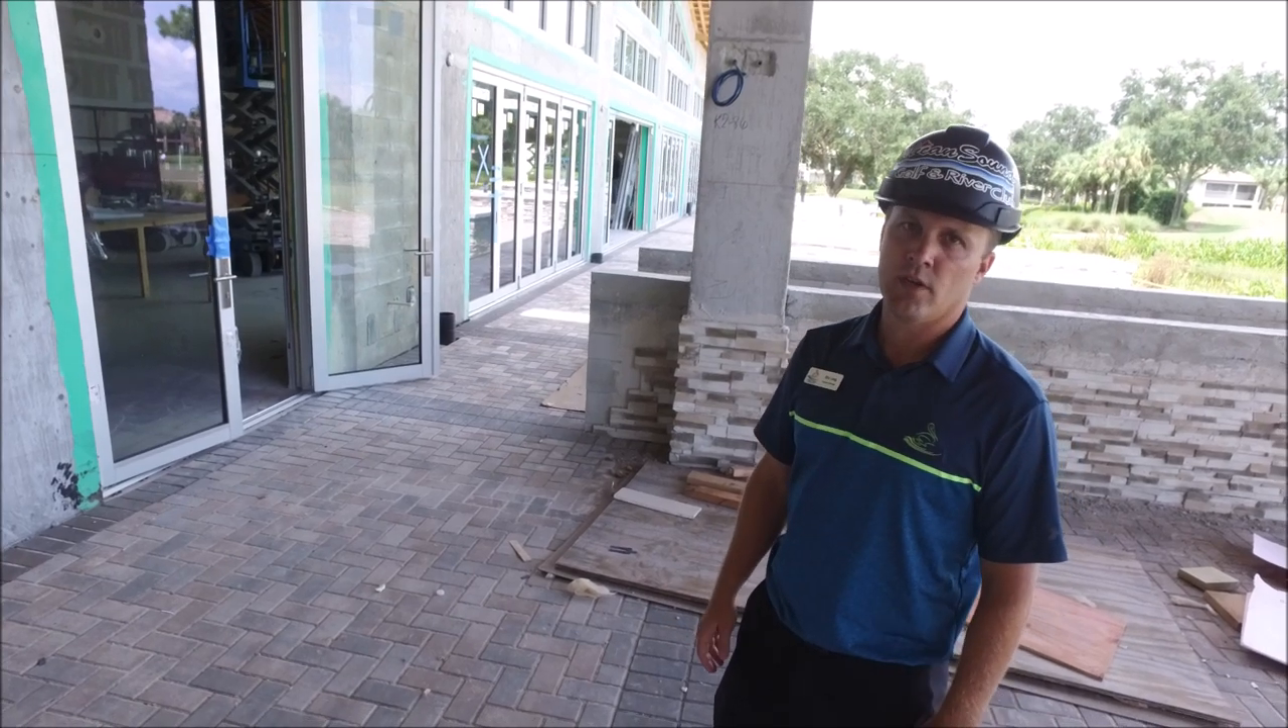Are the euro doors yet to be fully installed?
No.